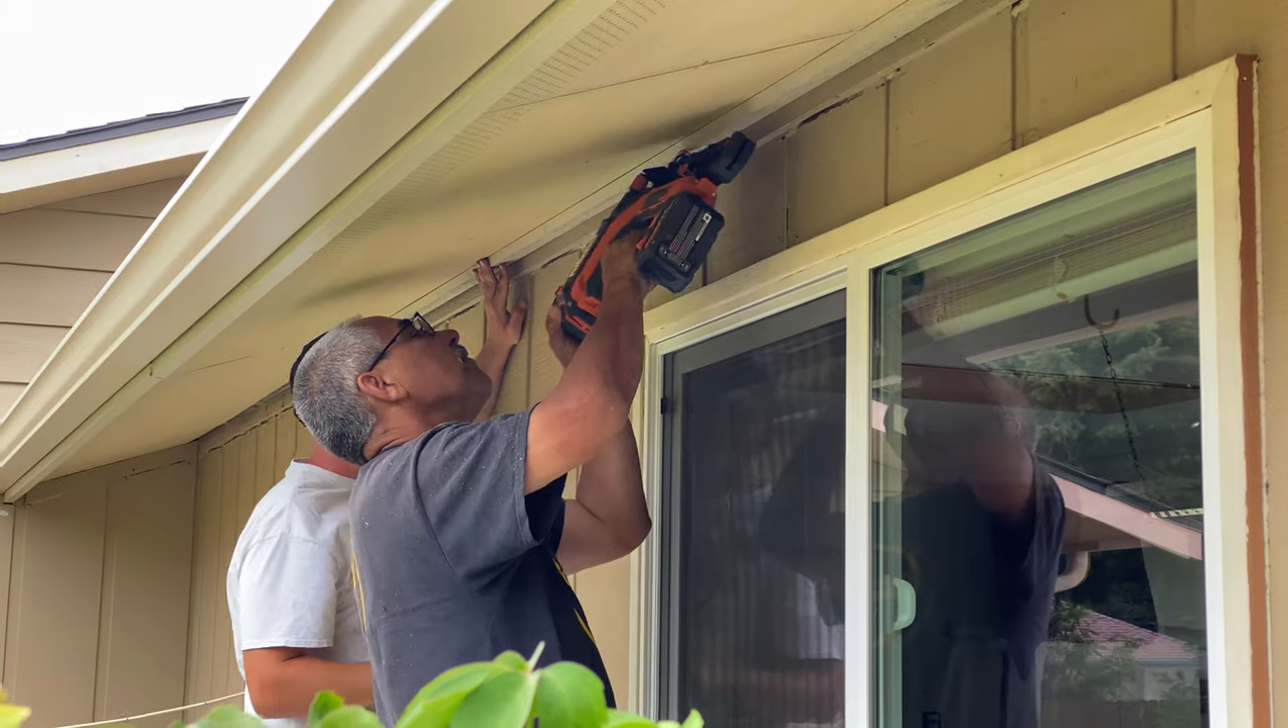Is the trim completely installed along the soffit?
No.